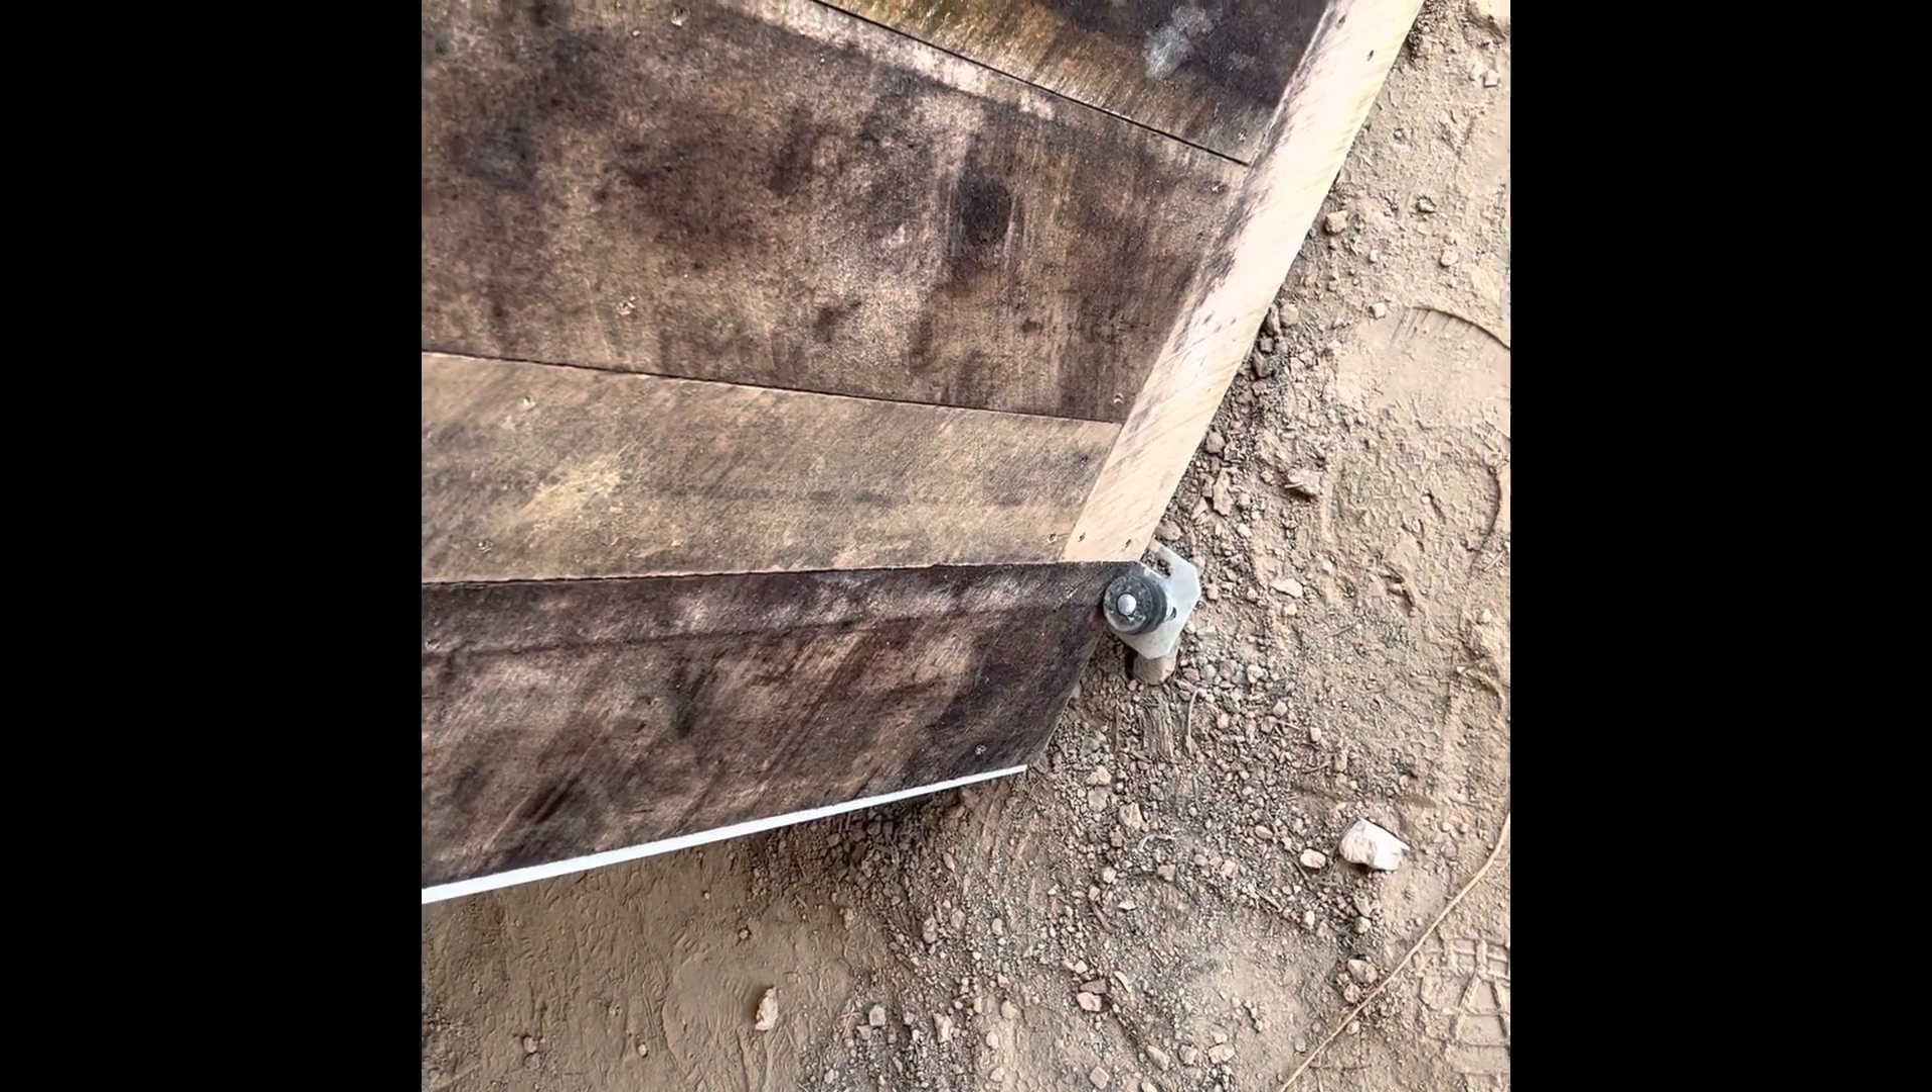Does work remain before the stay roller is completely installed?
No.